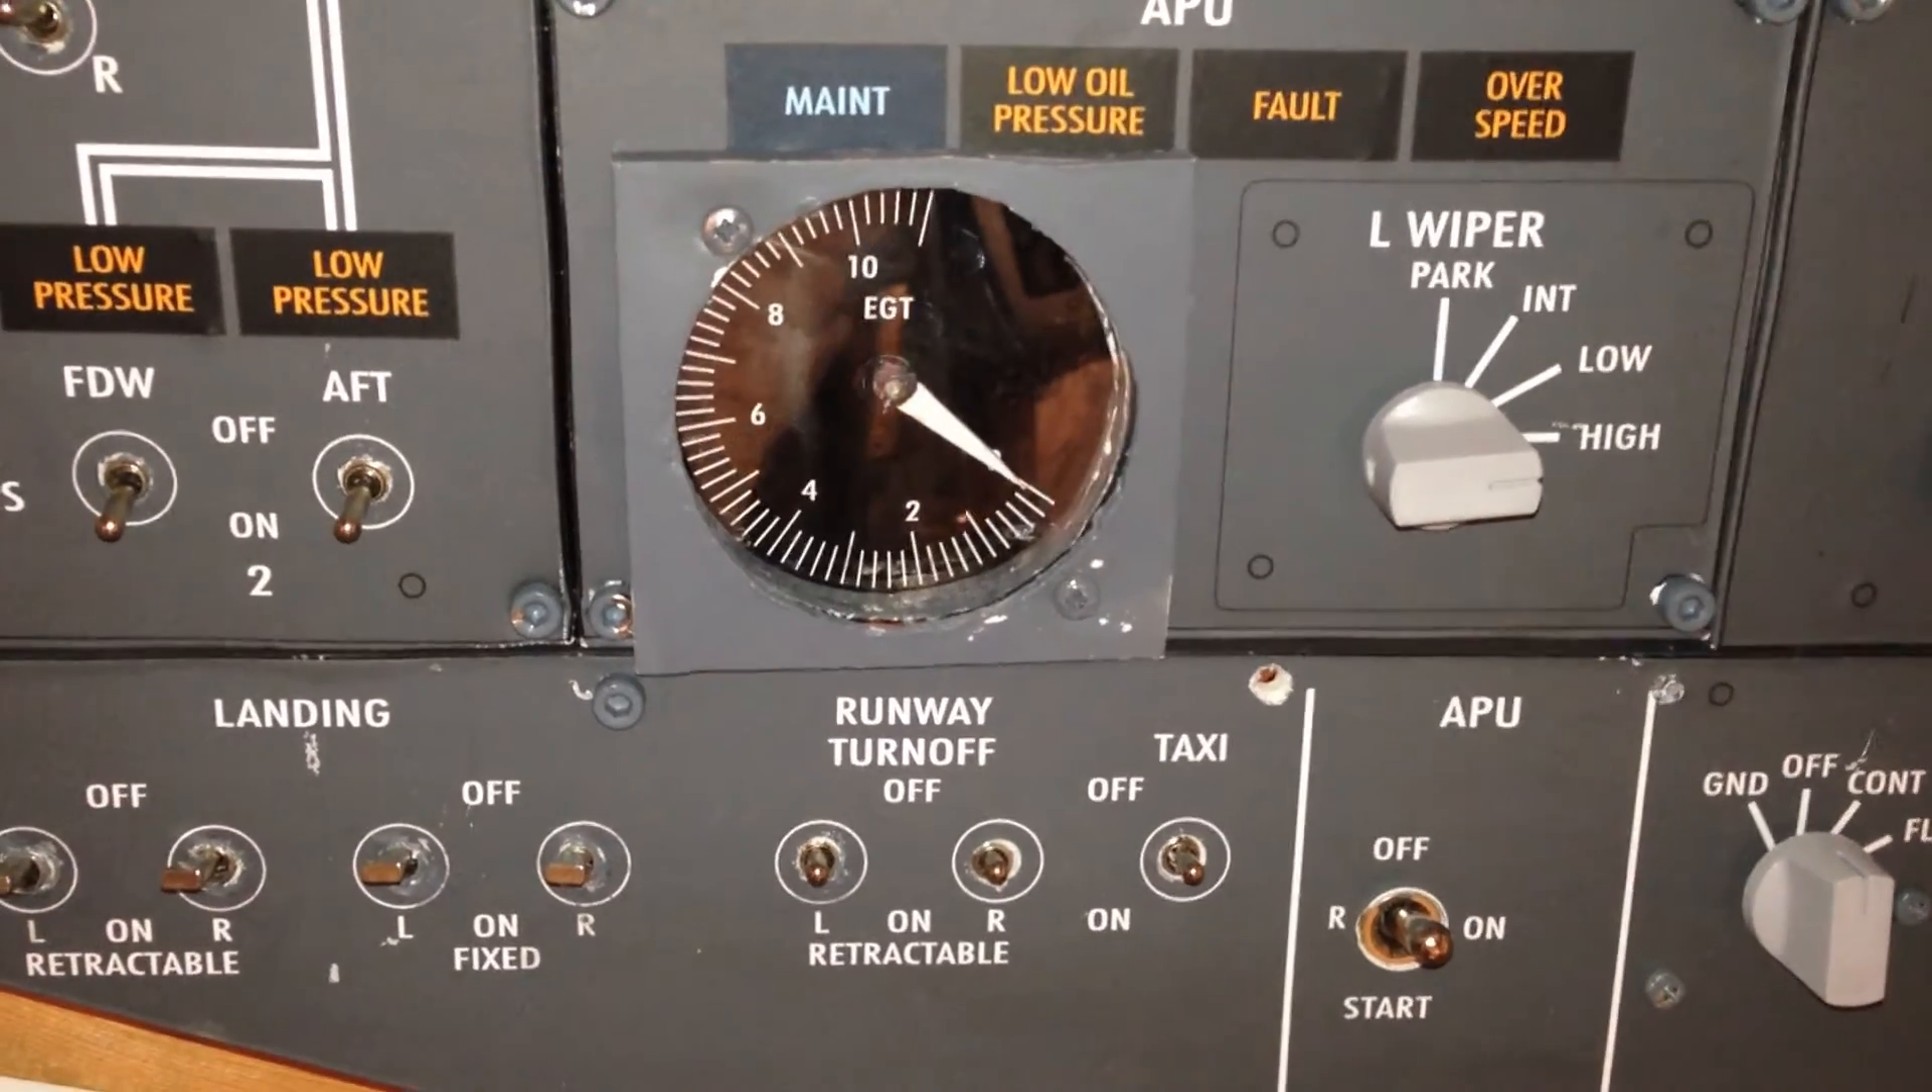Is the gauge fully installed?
Yes.